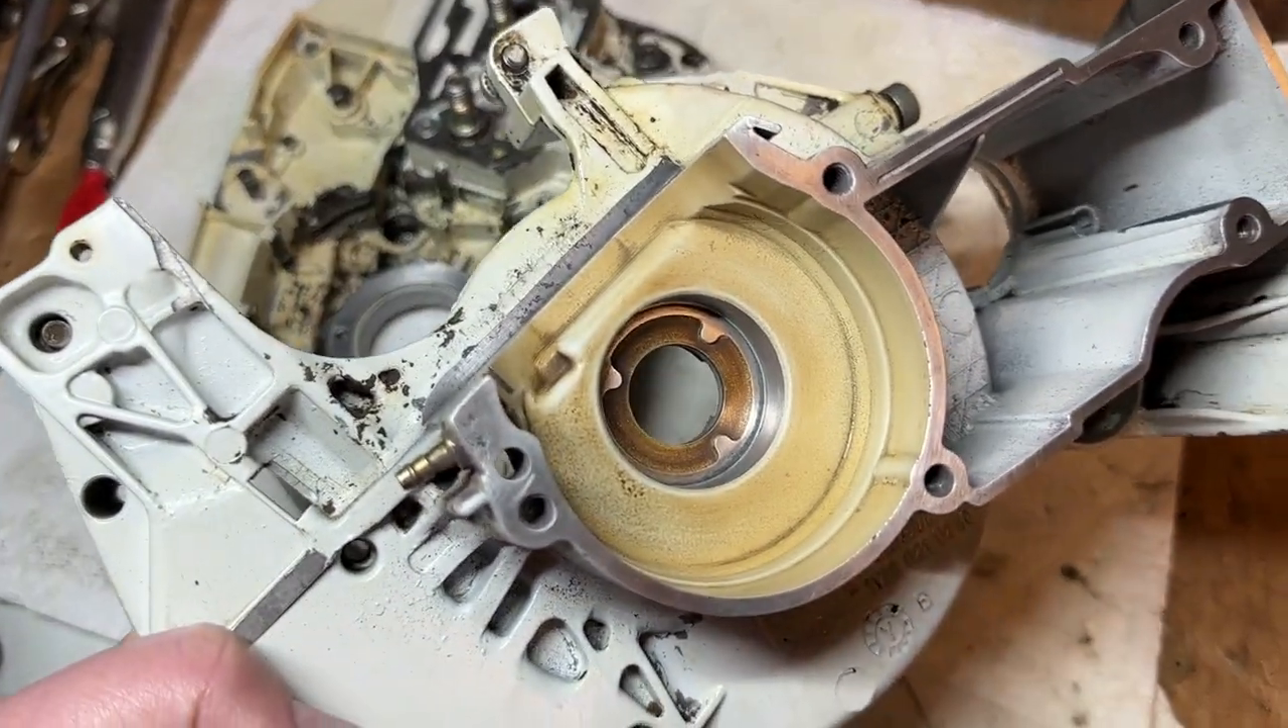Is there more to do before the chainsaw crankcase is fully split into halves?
No.